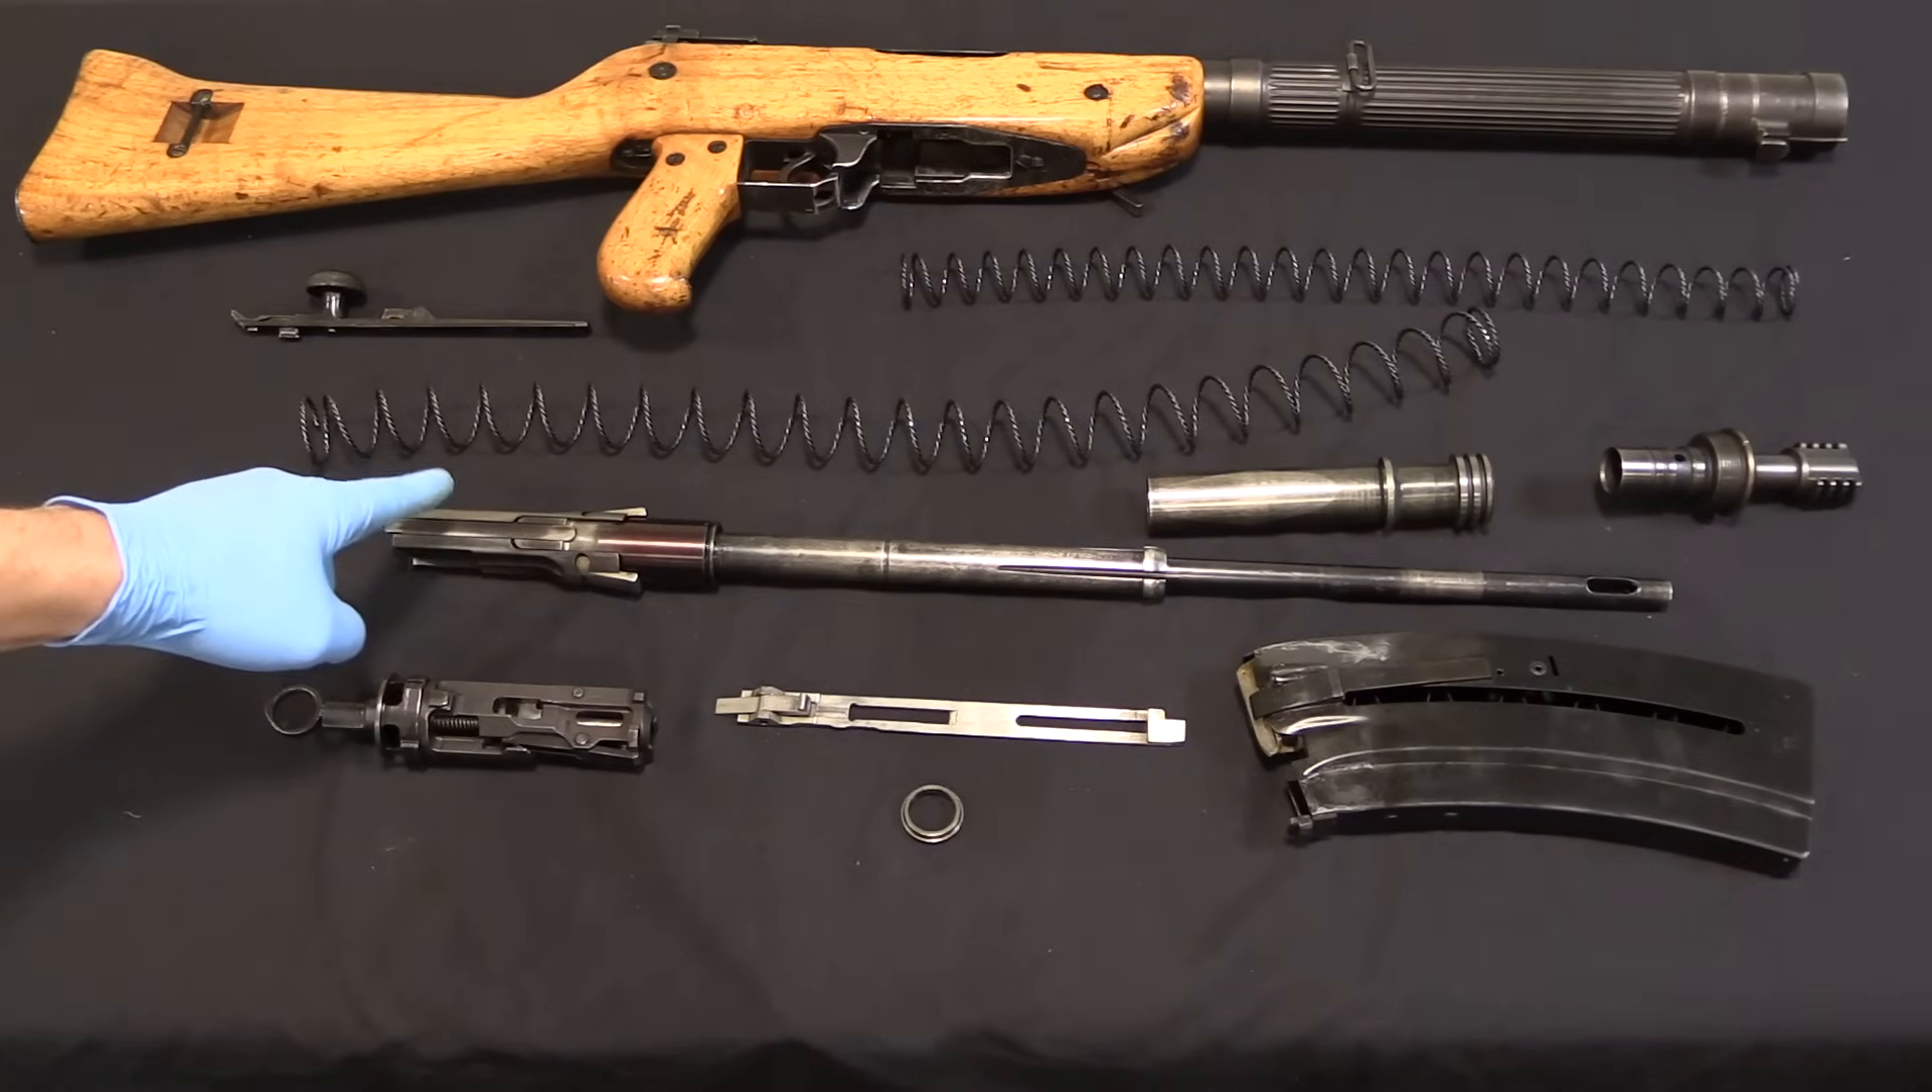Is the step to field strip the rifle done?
Yes.